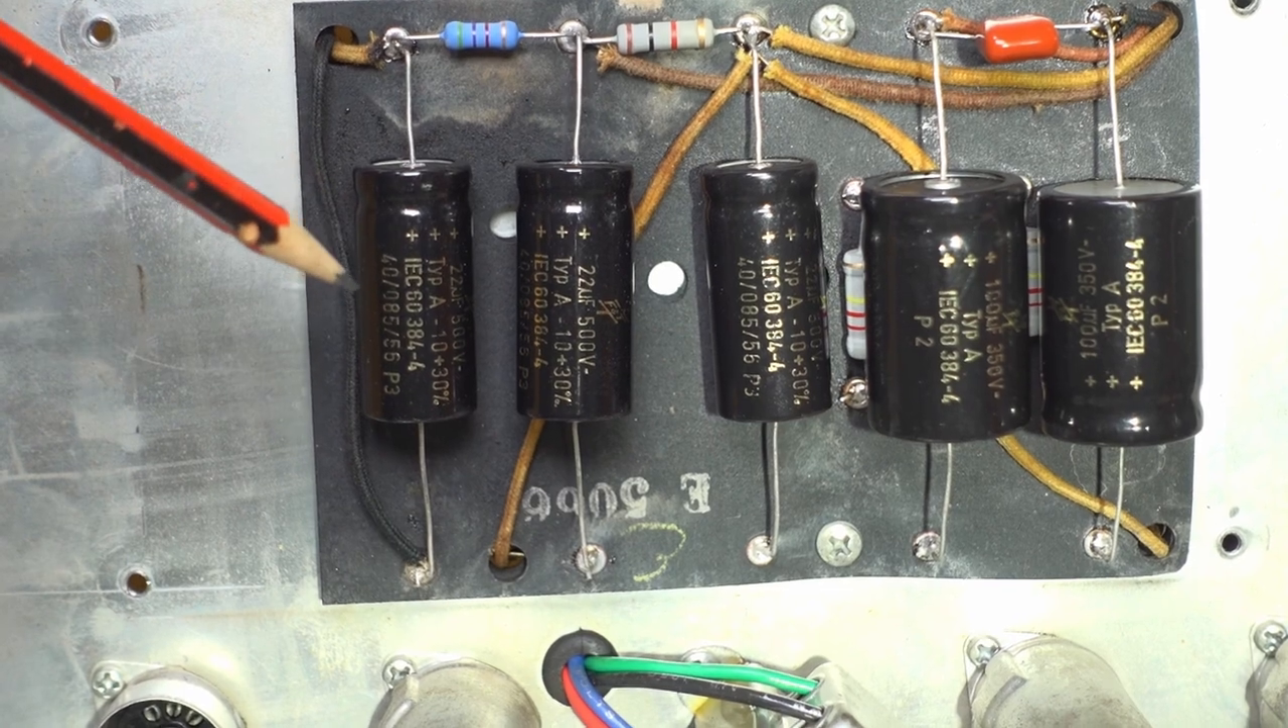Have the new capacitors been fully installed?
Yes.